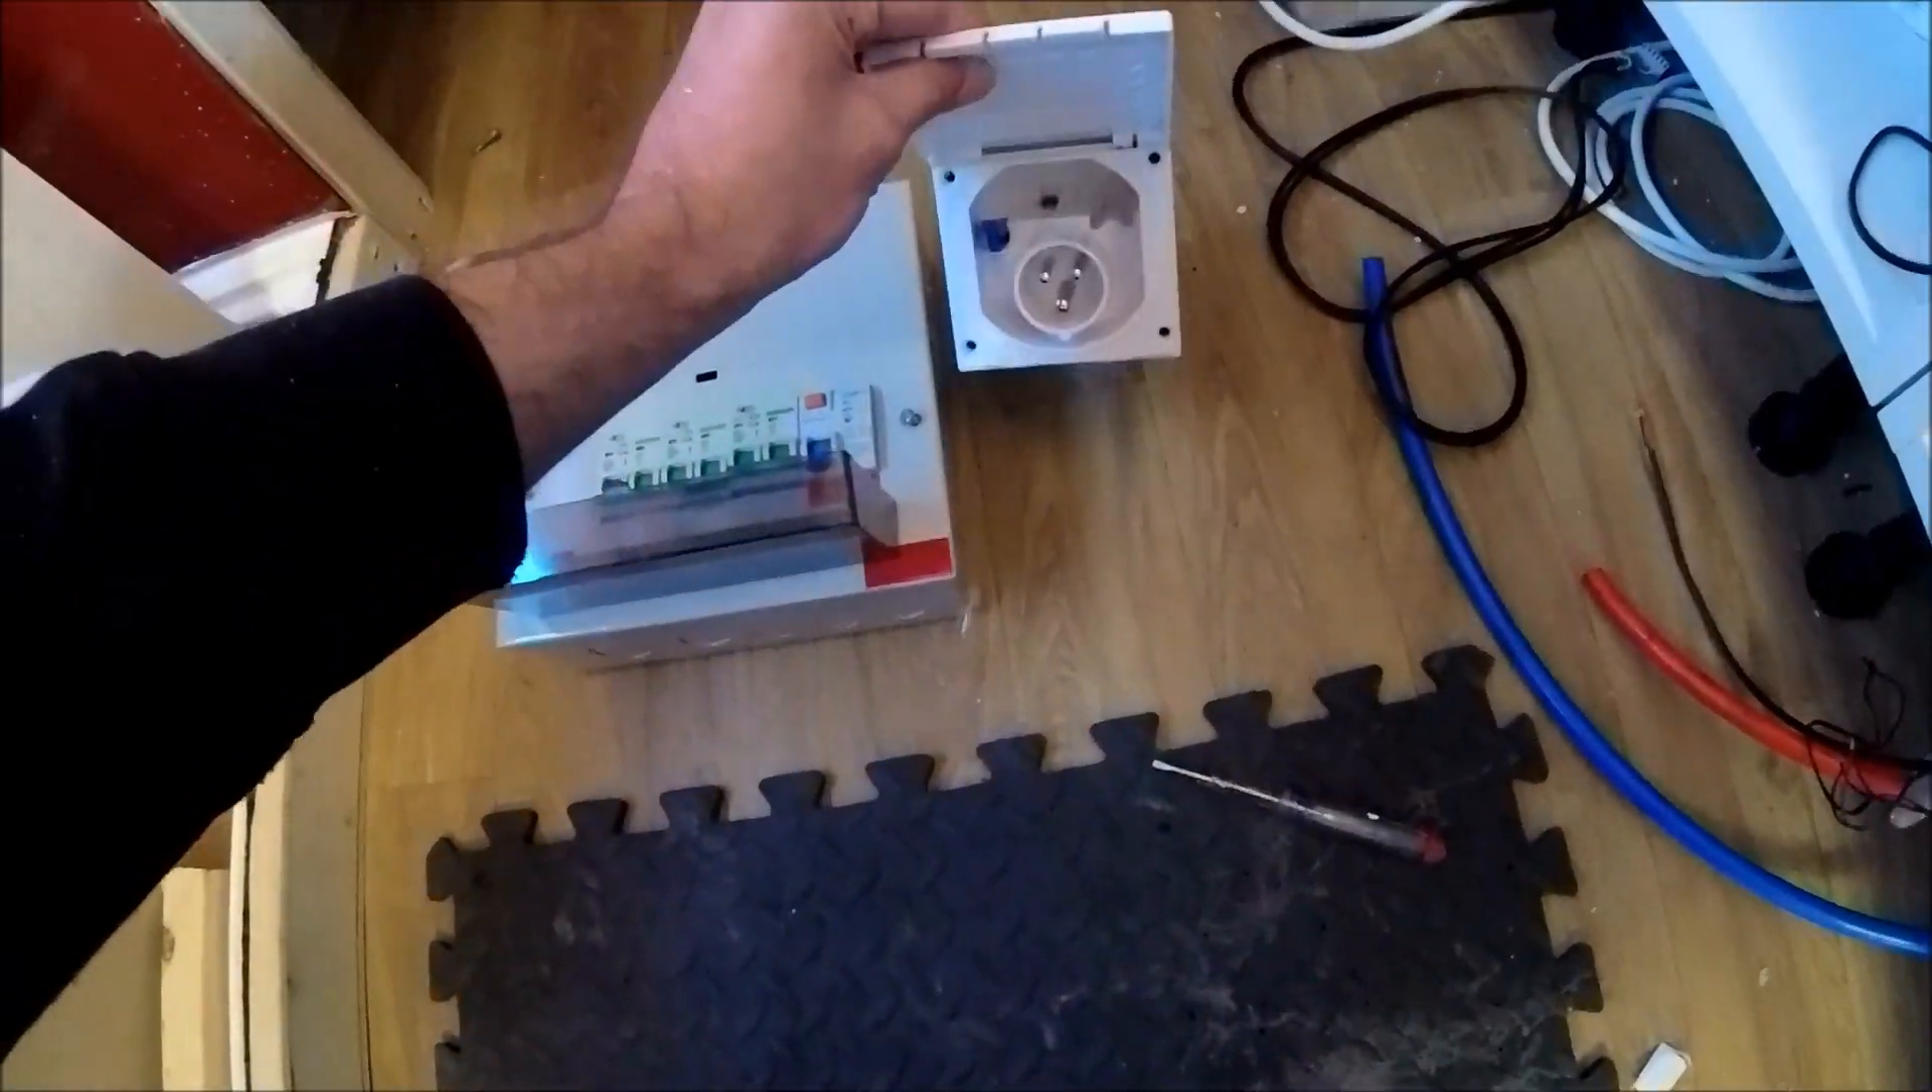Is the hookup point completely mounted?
No.